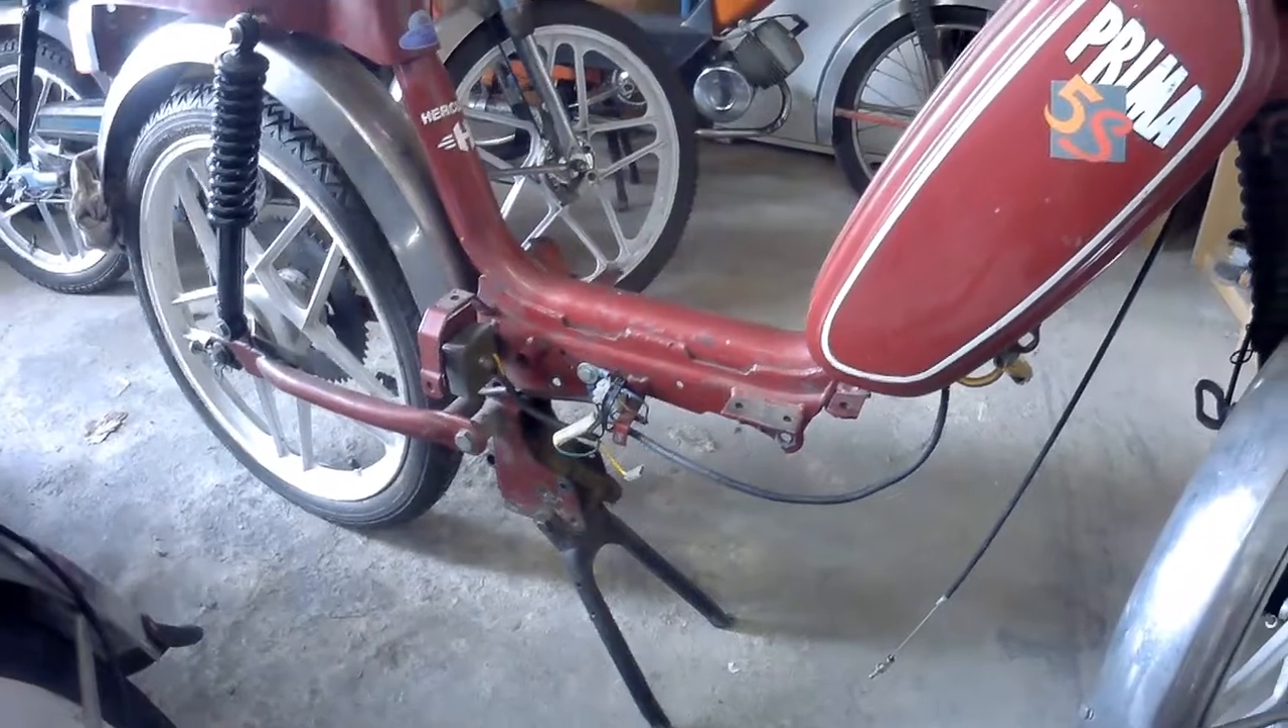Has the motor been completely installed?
No.